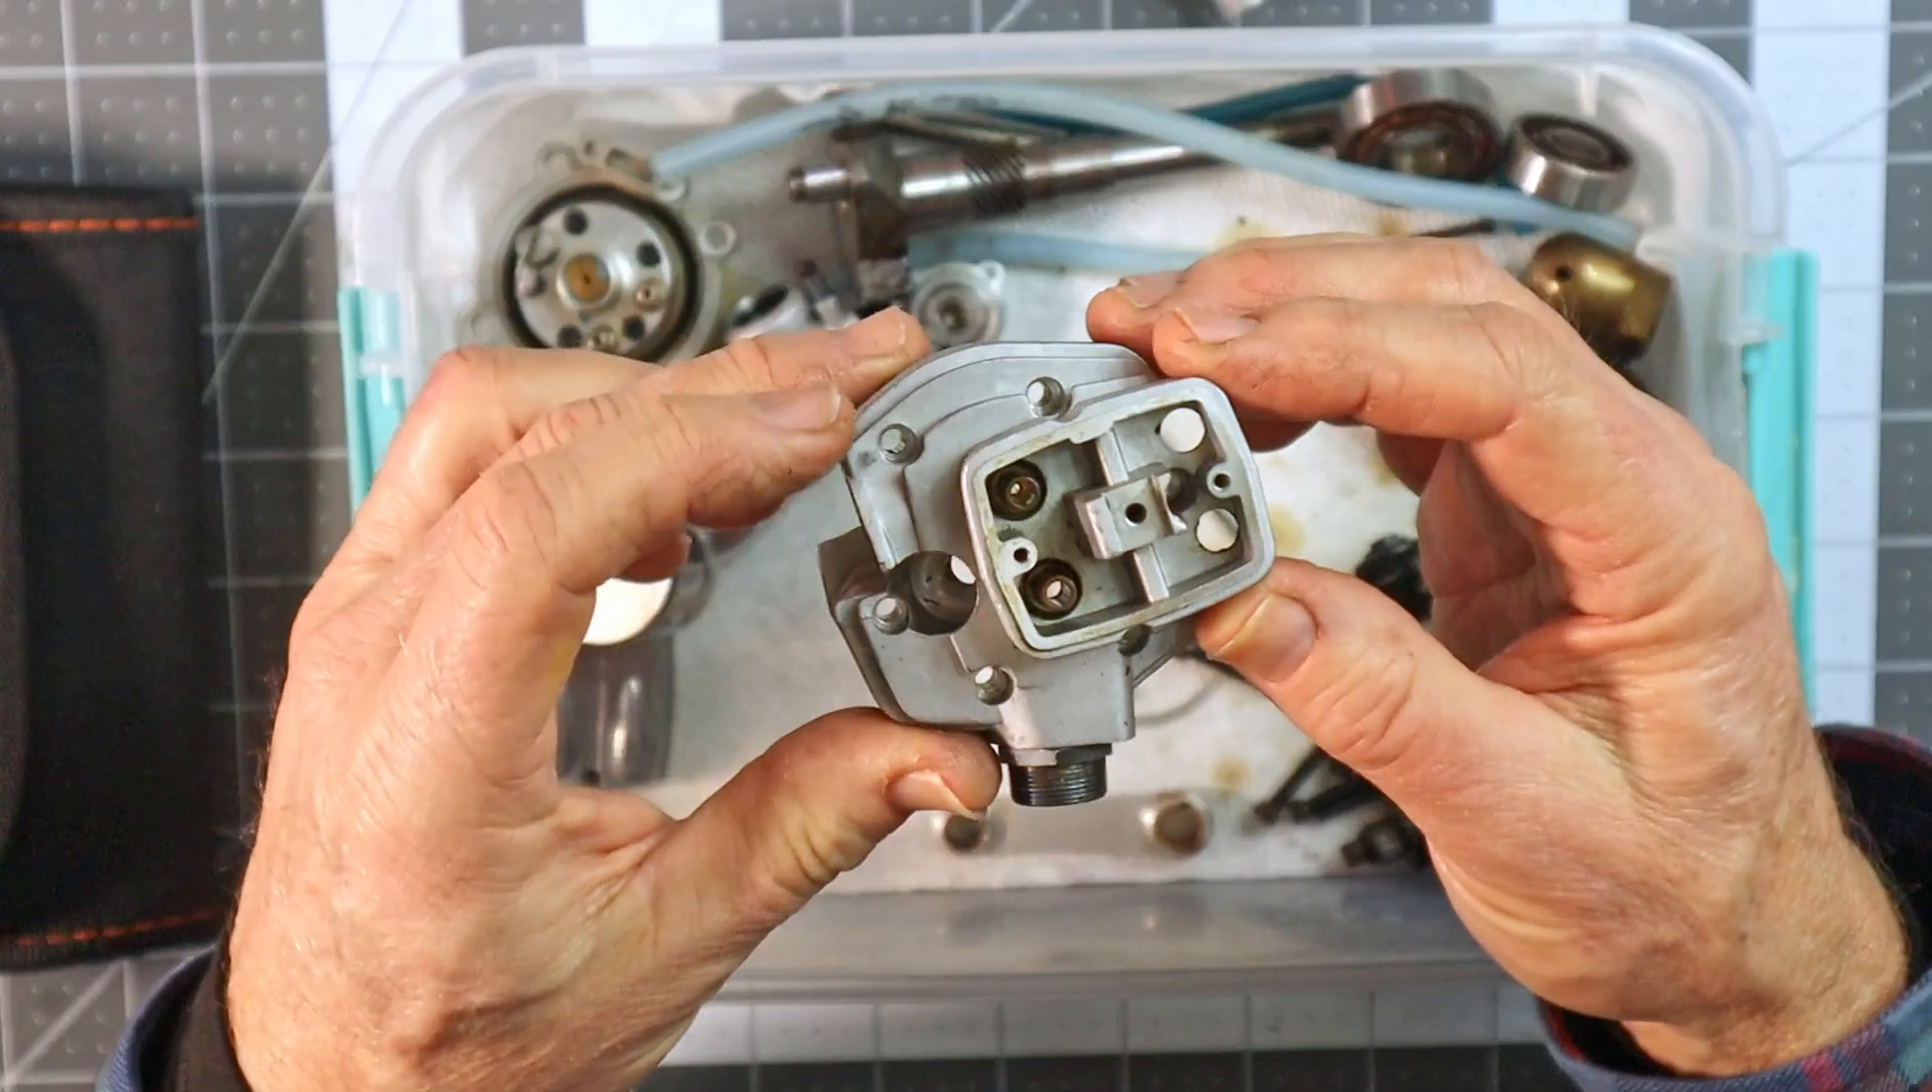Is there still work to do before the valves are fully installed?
Yes.